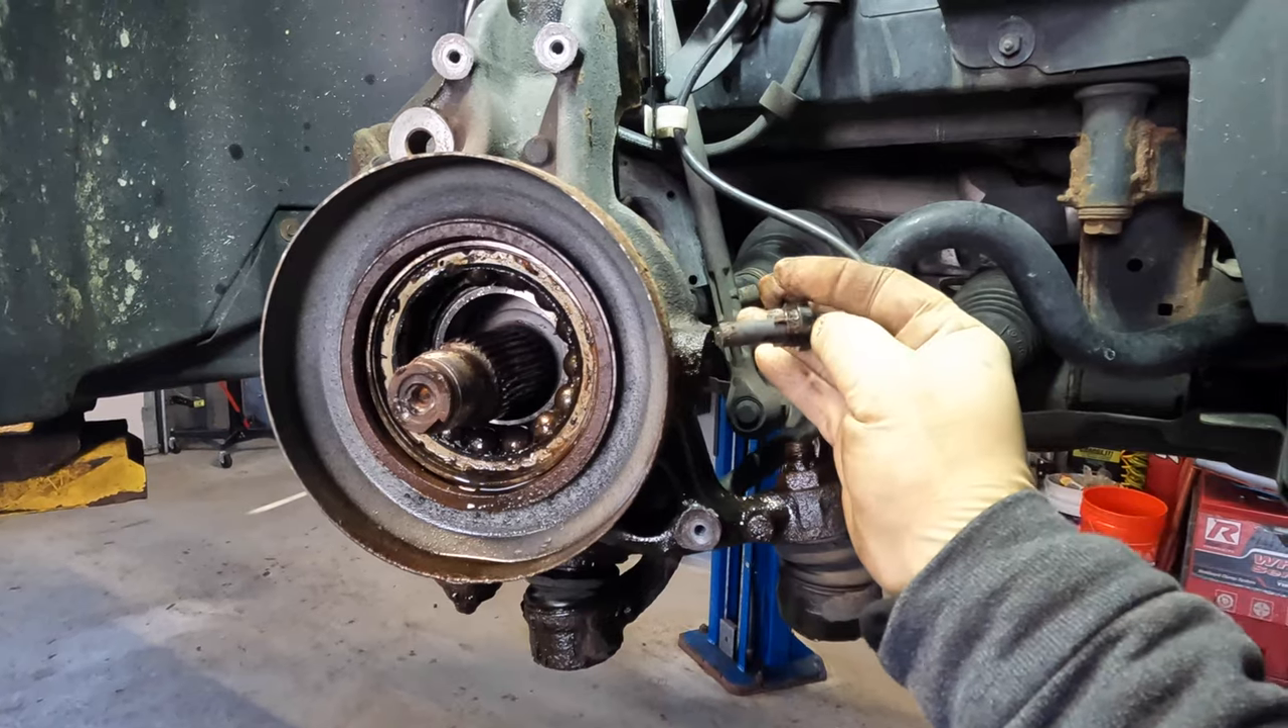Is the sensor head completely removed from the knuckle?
Yes.